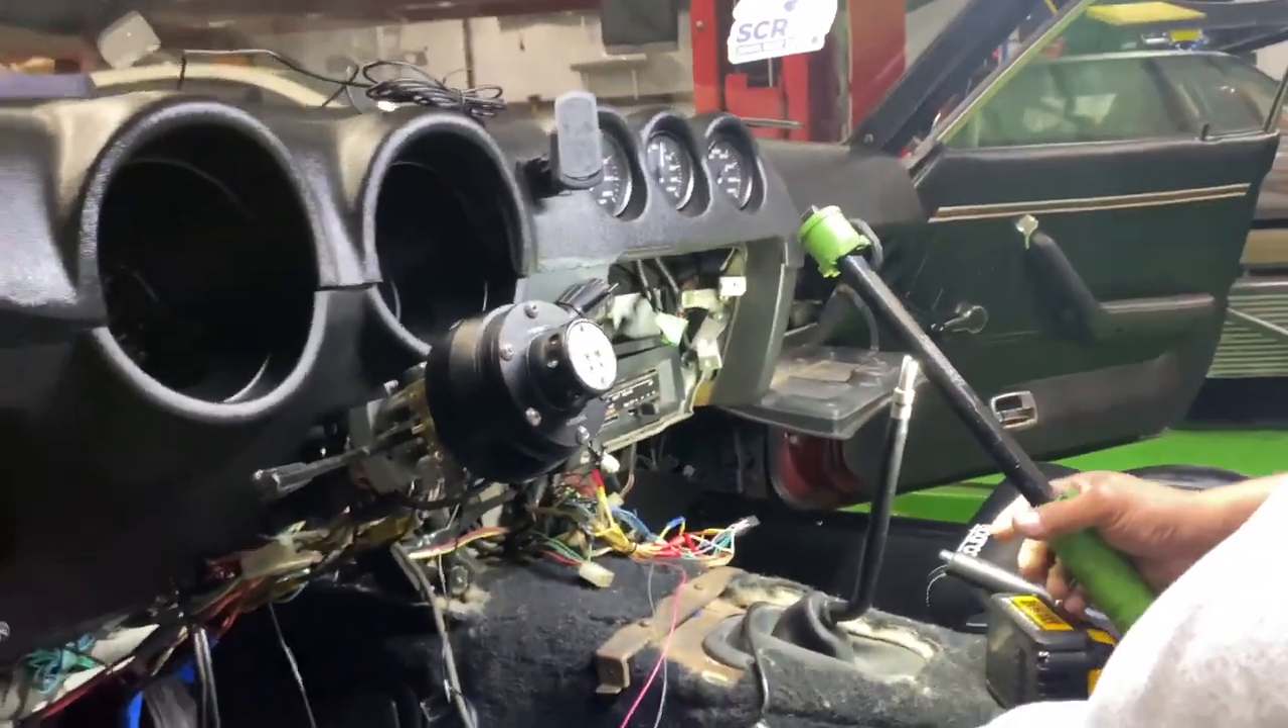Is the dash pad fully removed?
No.